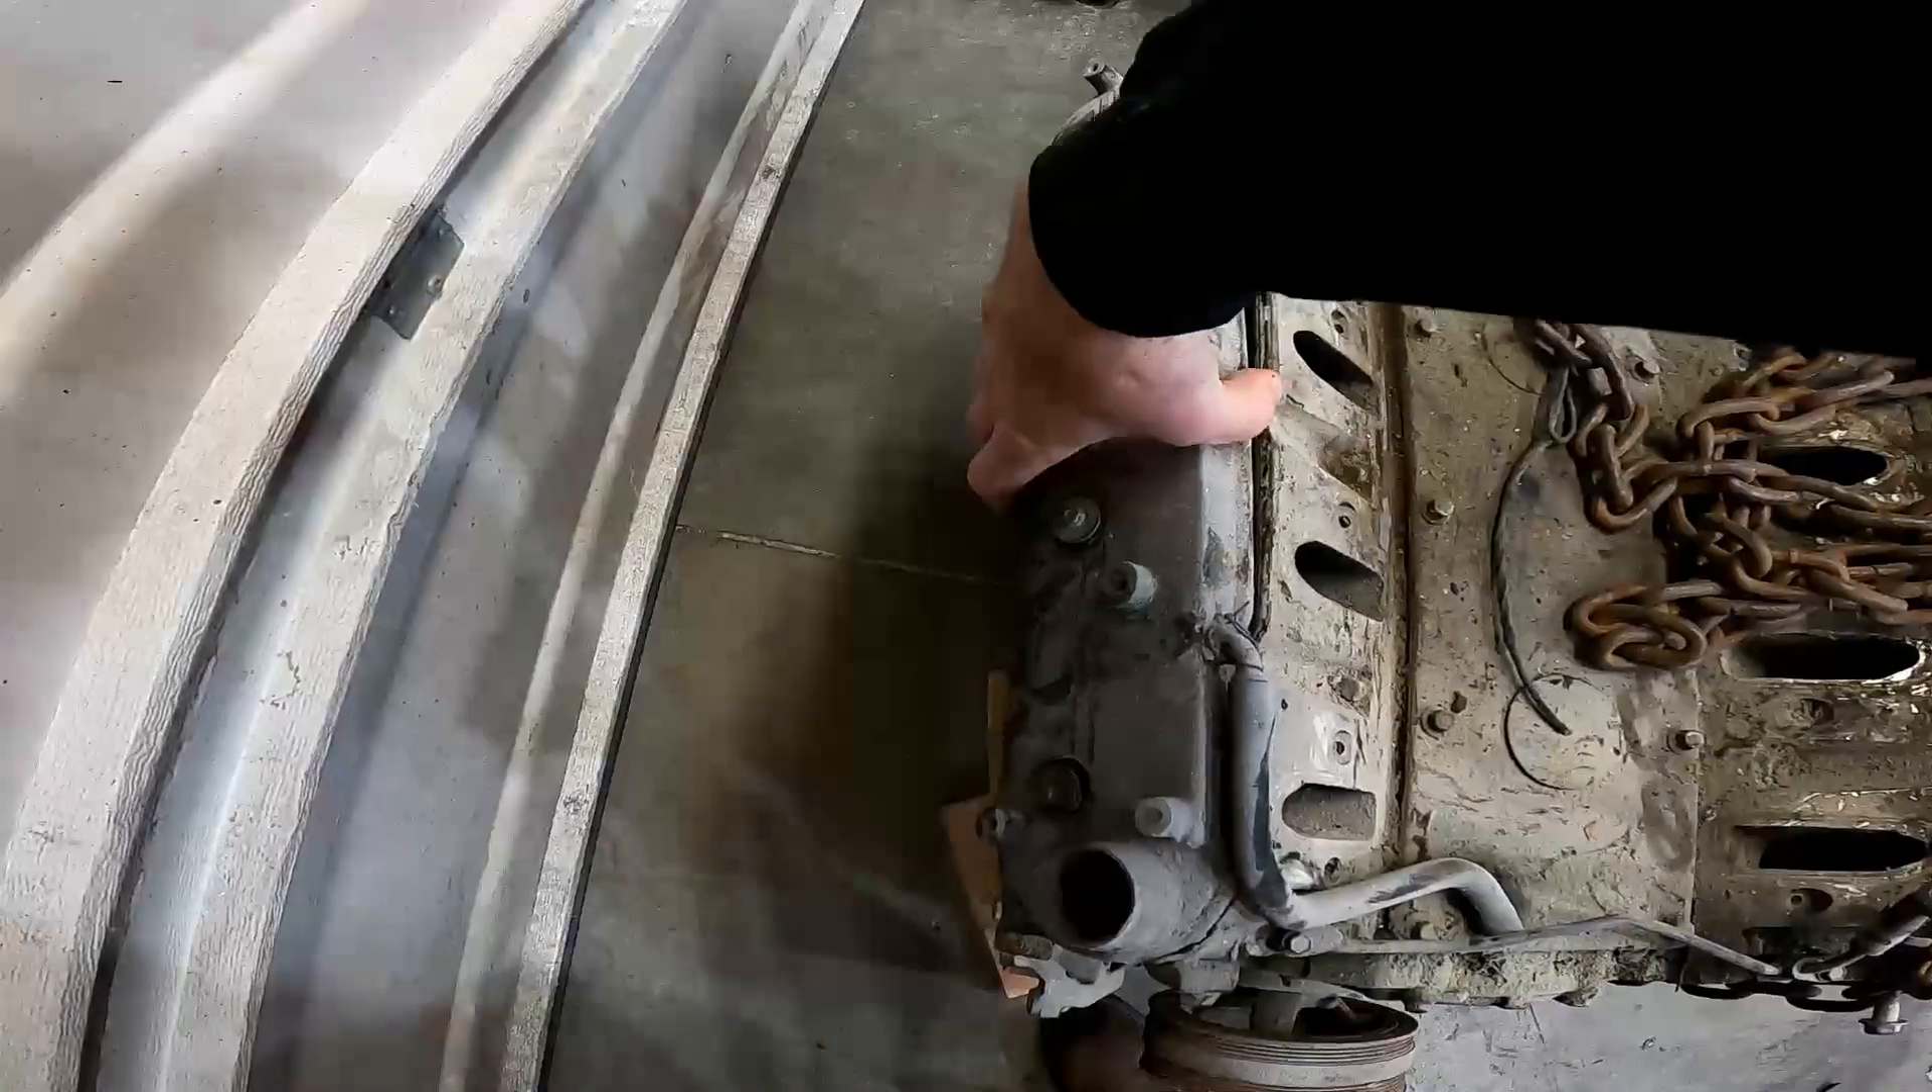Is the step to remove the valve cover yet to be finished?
Yes.